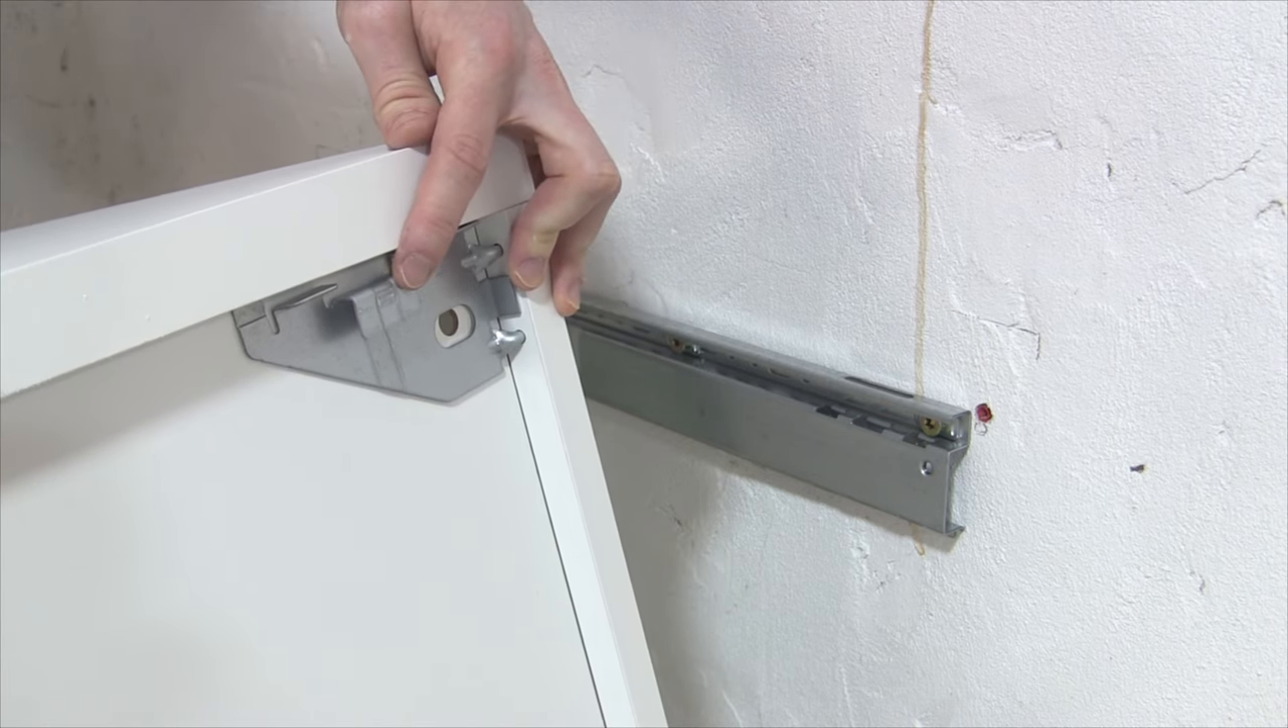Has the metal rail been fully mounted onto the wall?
Yes.